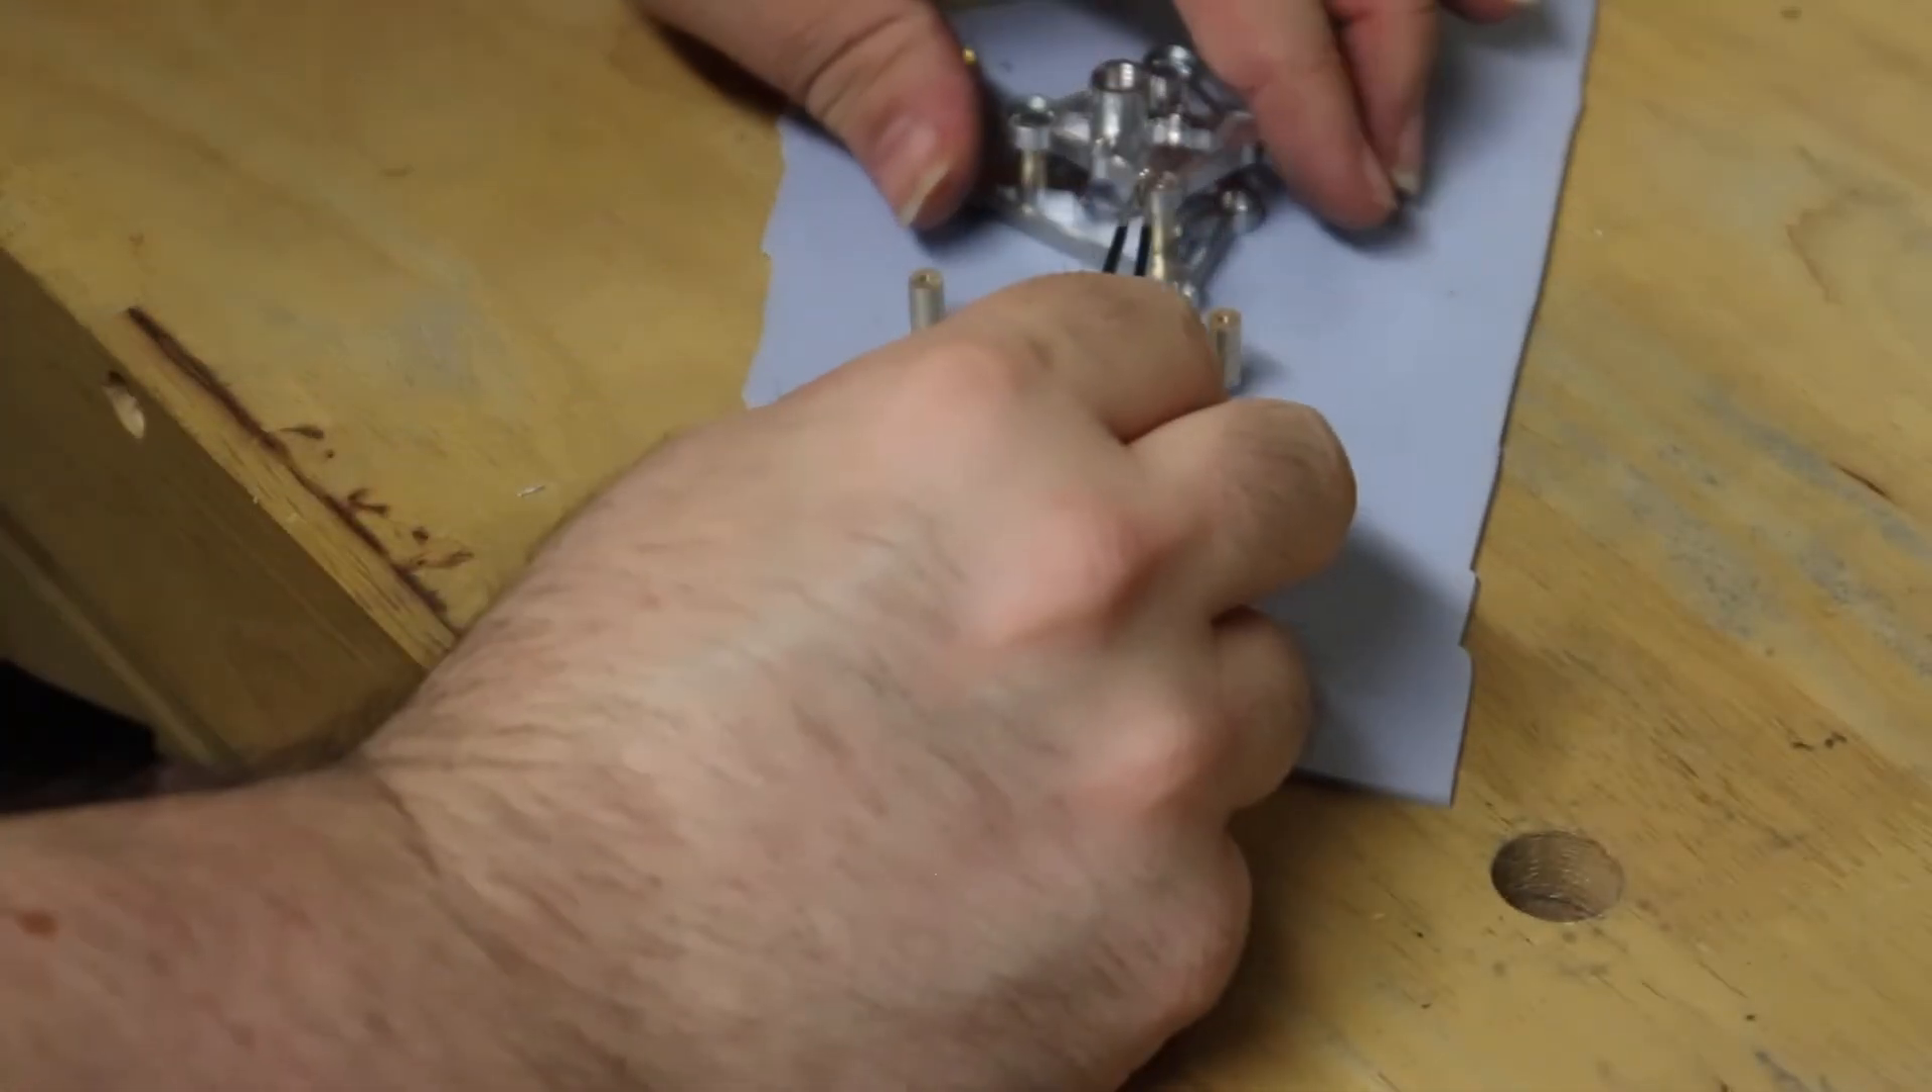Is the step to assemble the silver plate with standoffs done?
No.